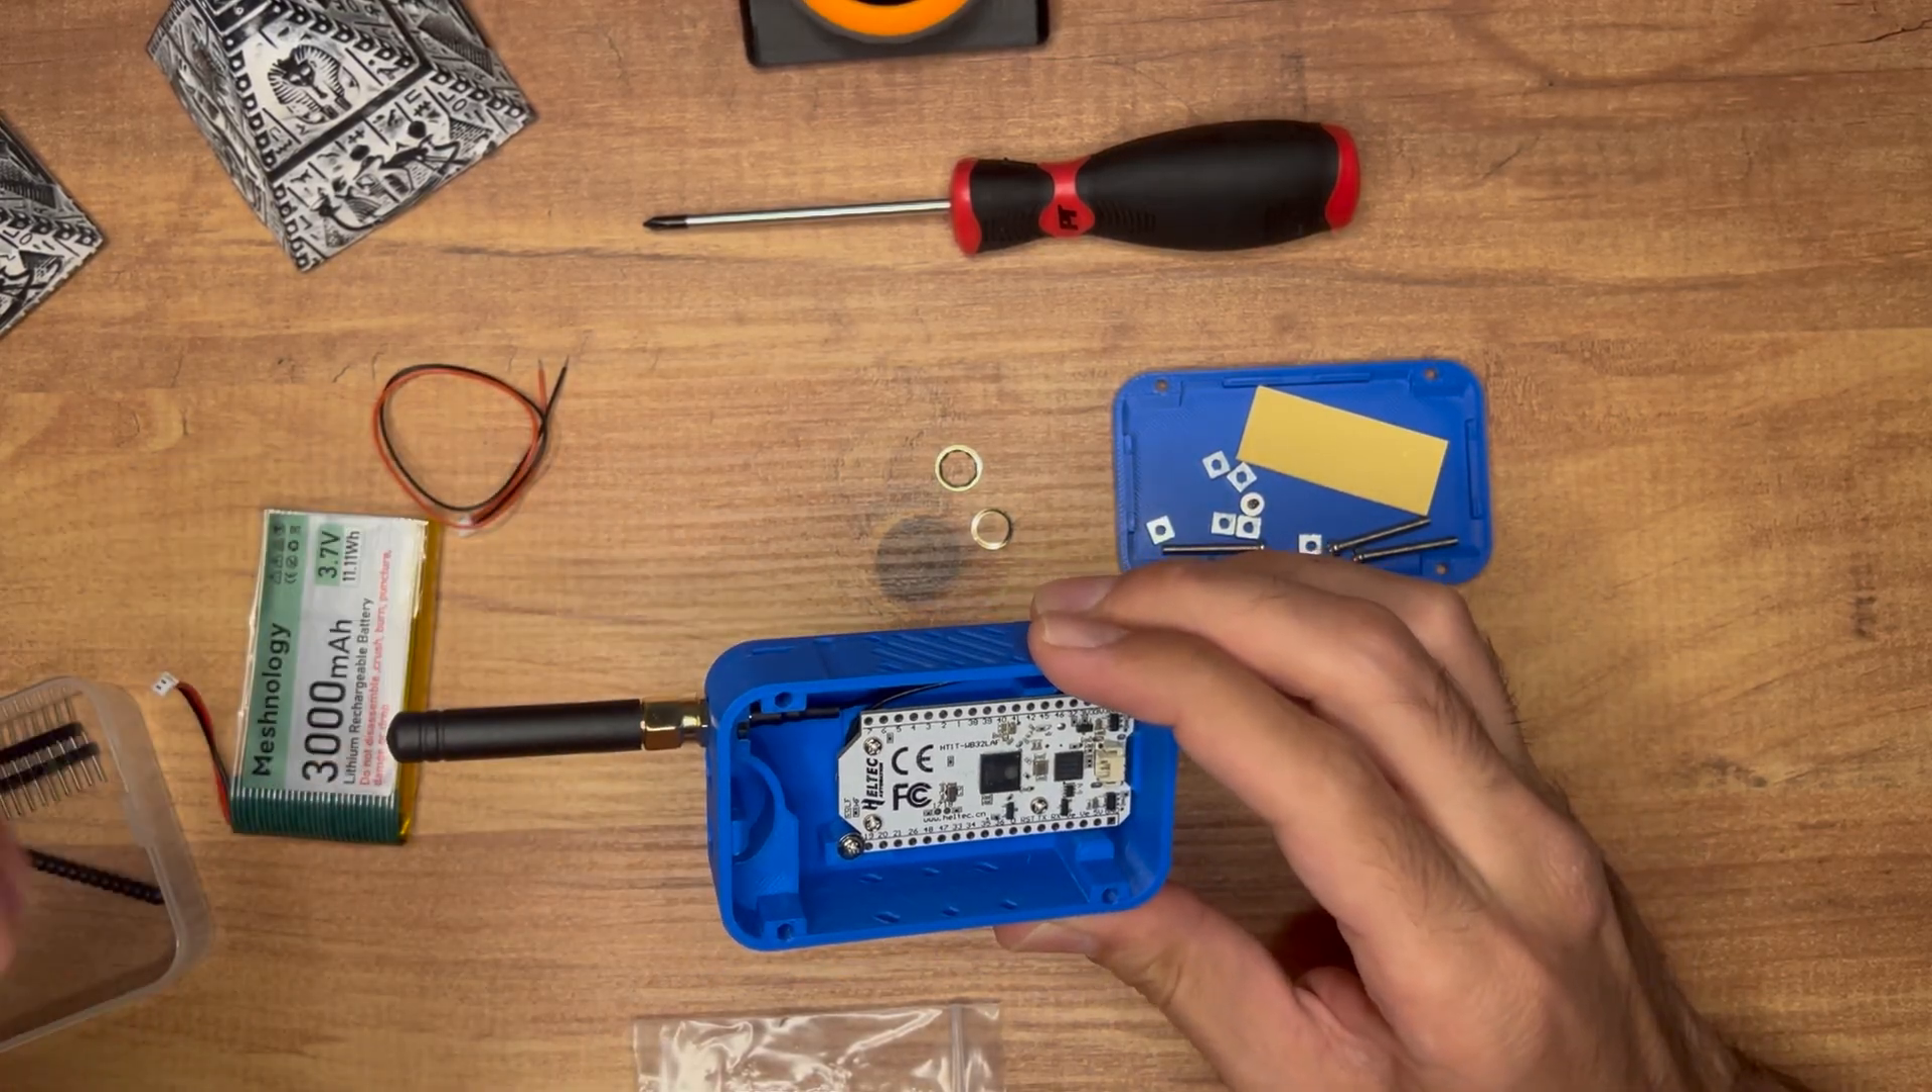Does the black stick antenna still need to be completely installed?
No.